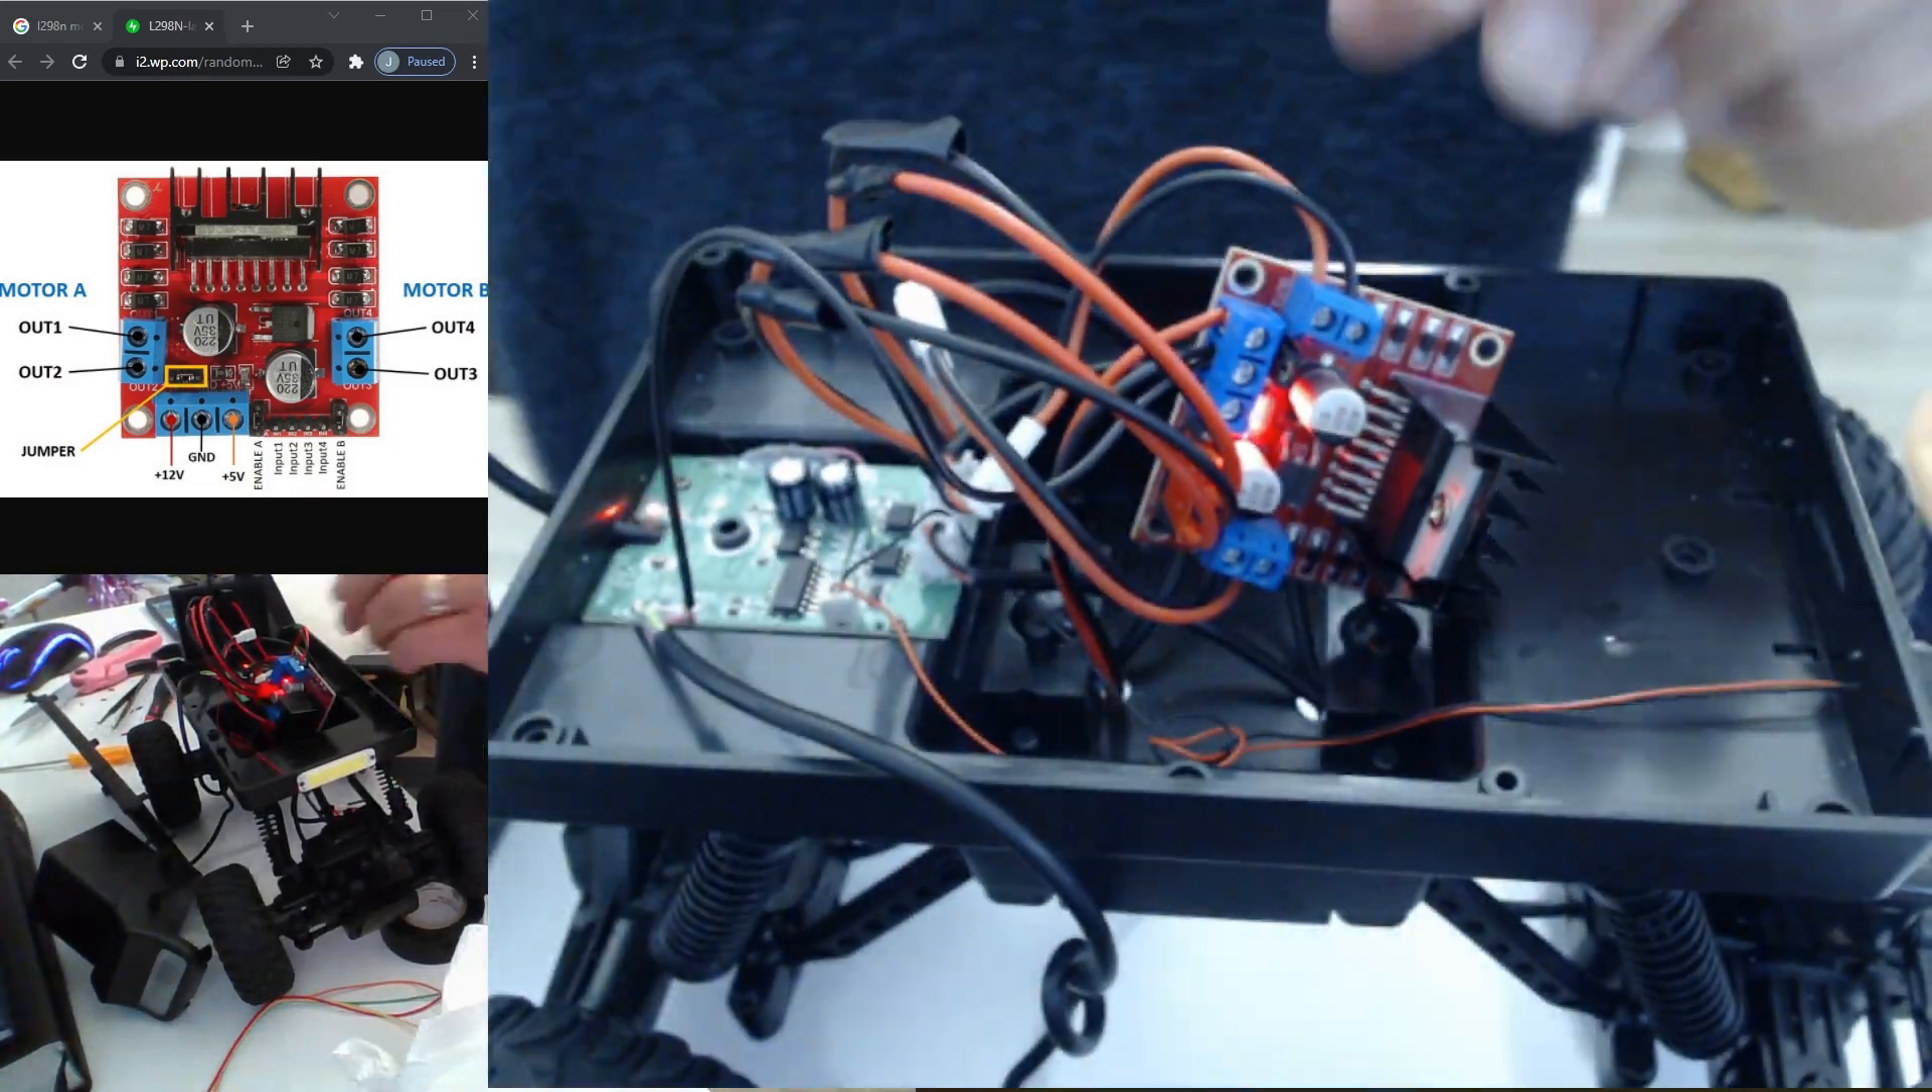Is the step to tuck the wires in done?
No.